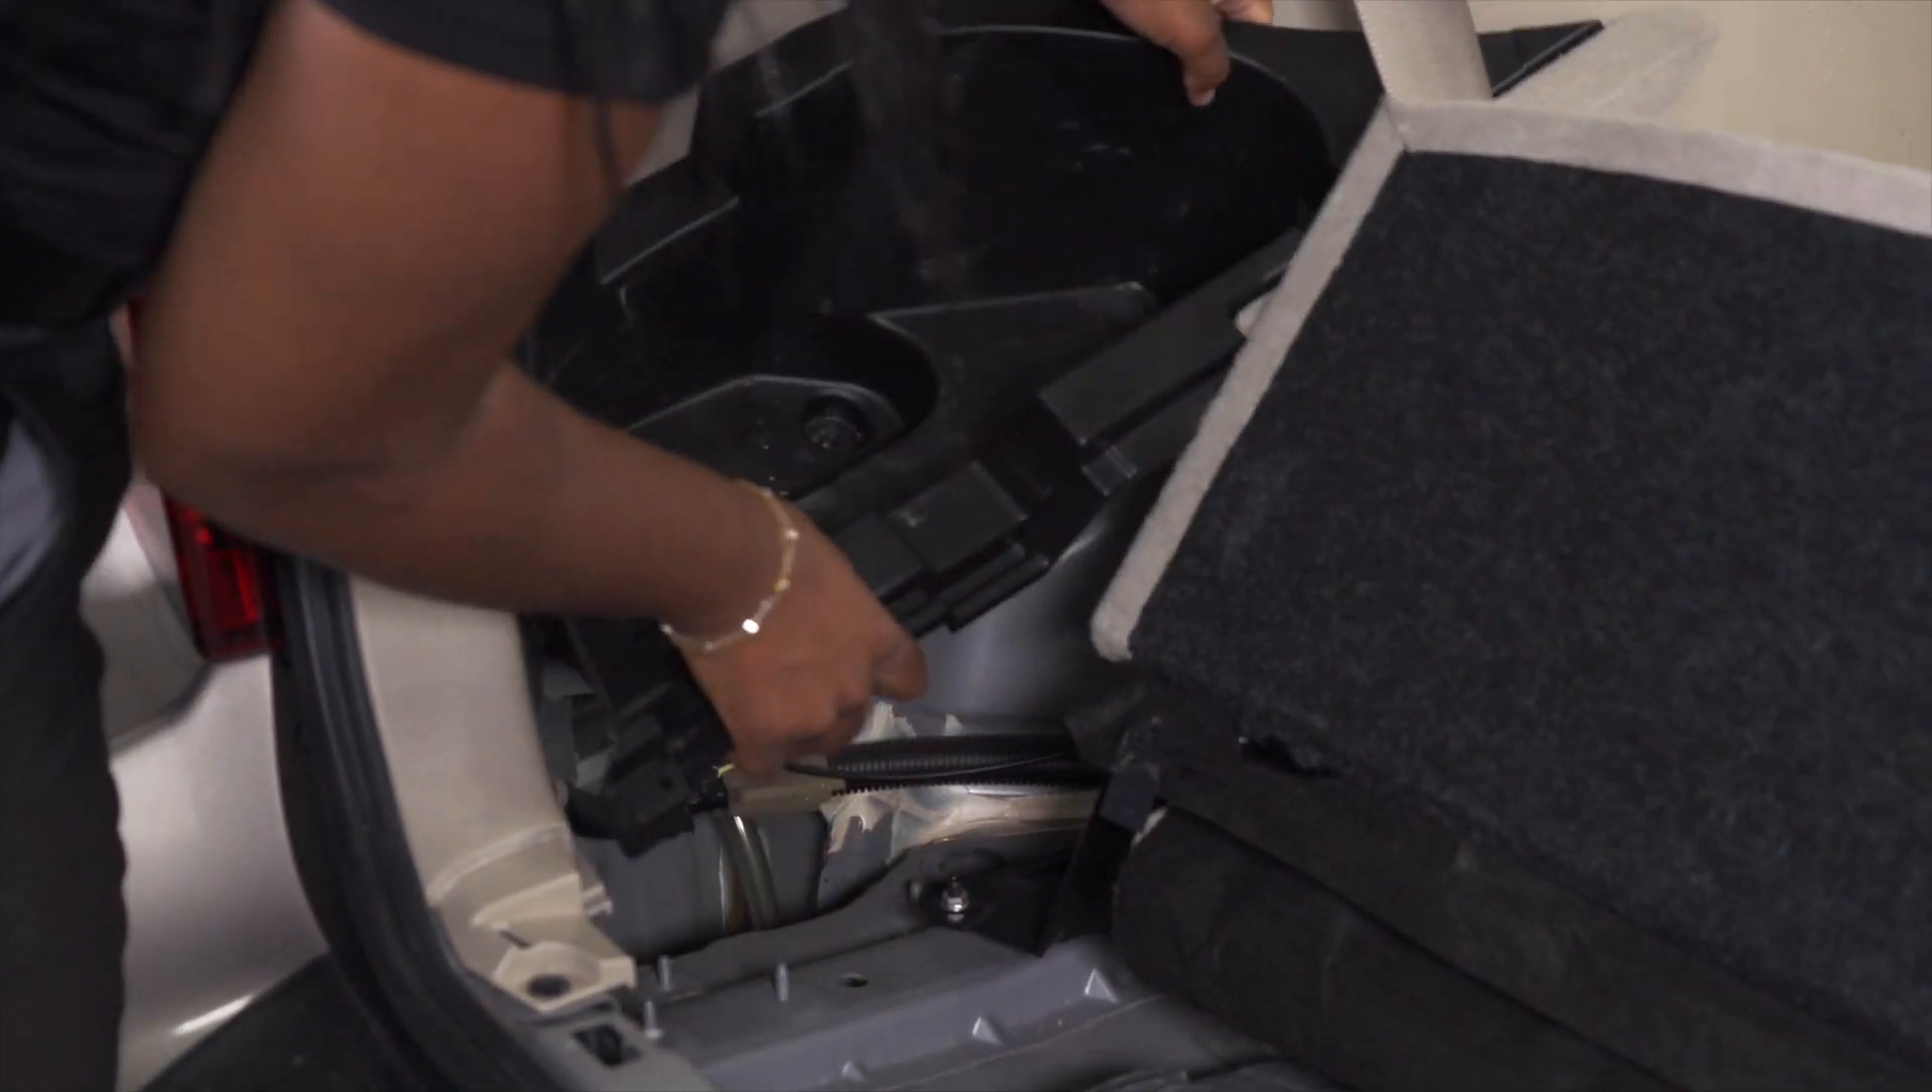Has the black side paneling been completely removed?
No.